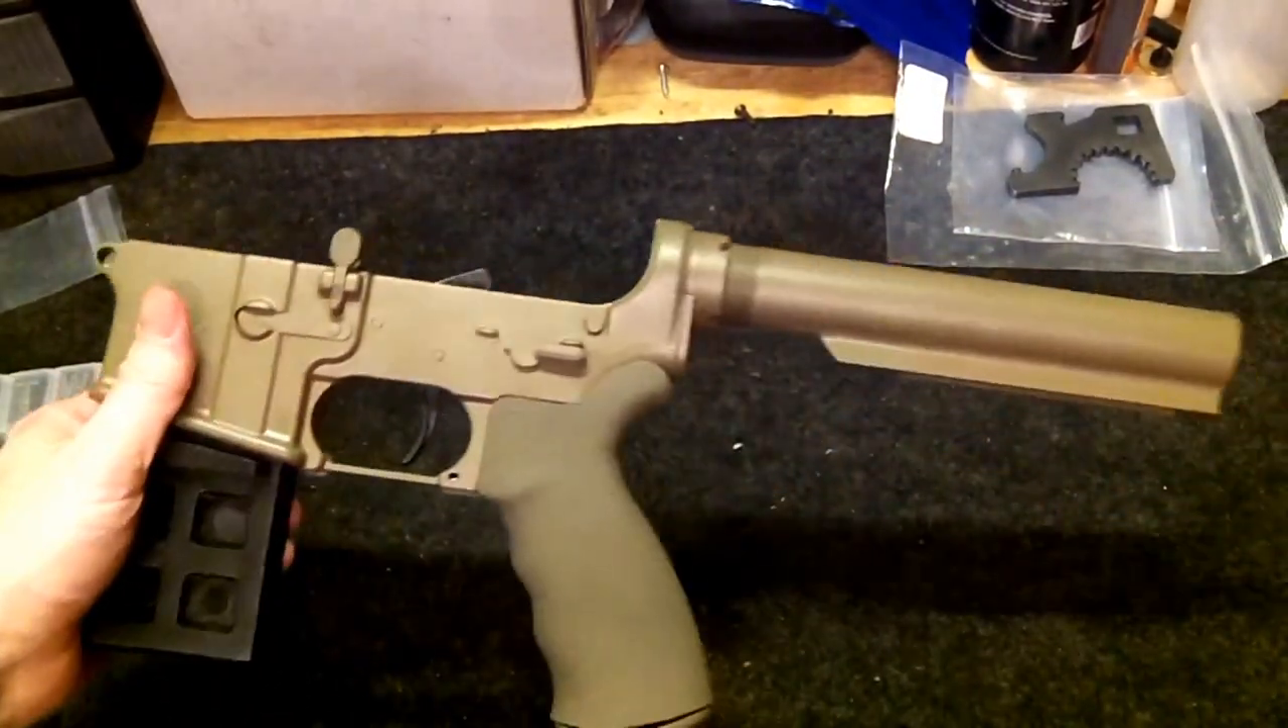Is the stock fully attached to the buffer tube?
No.